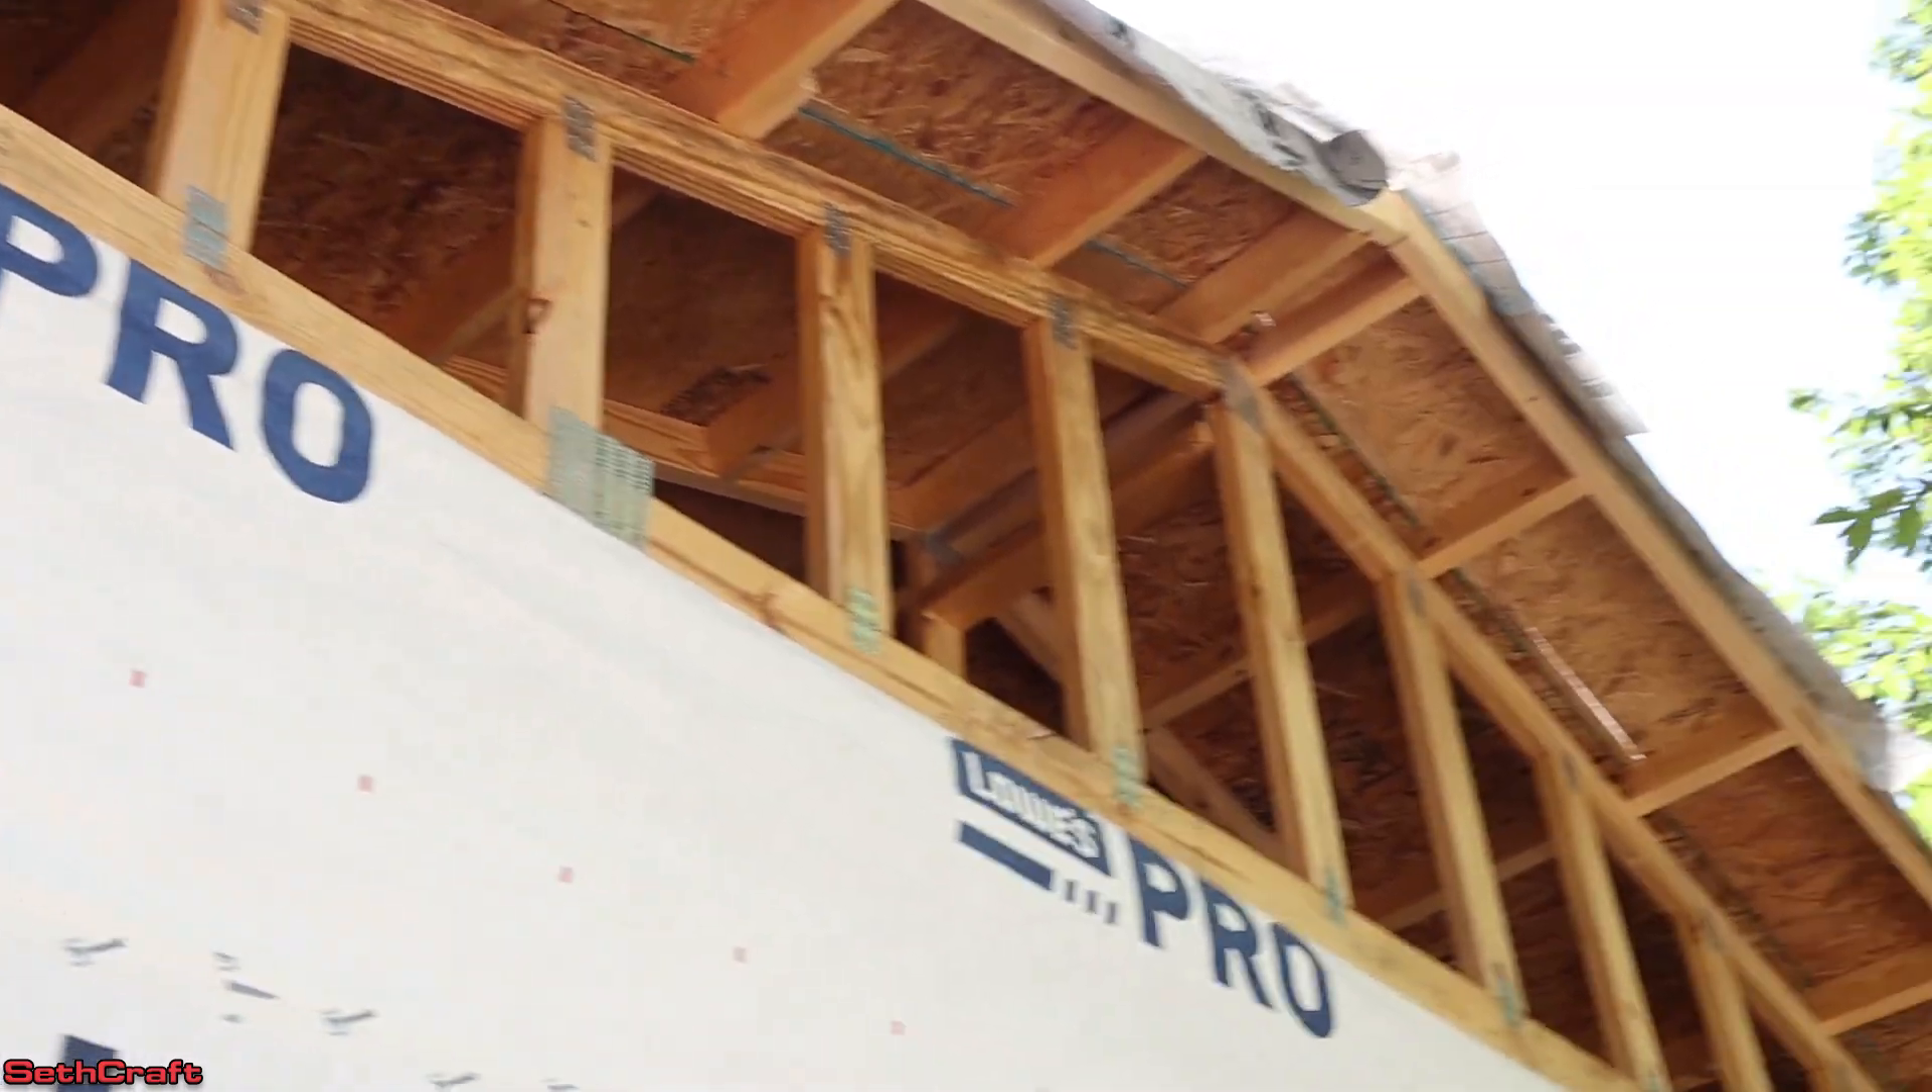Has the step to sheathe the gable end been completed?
No.